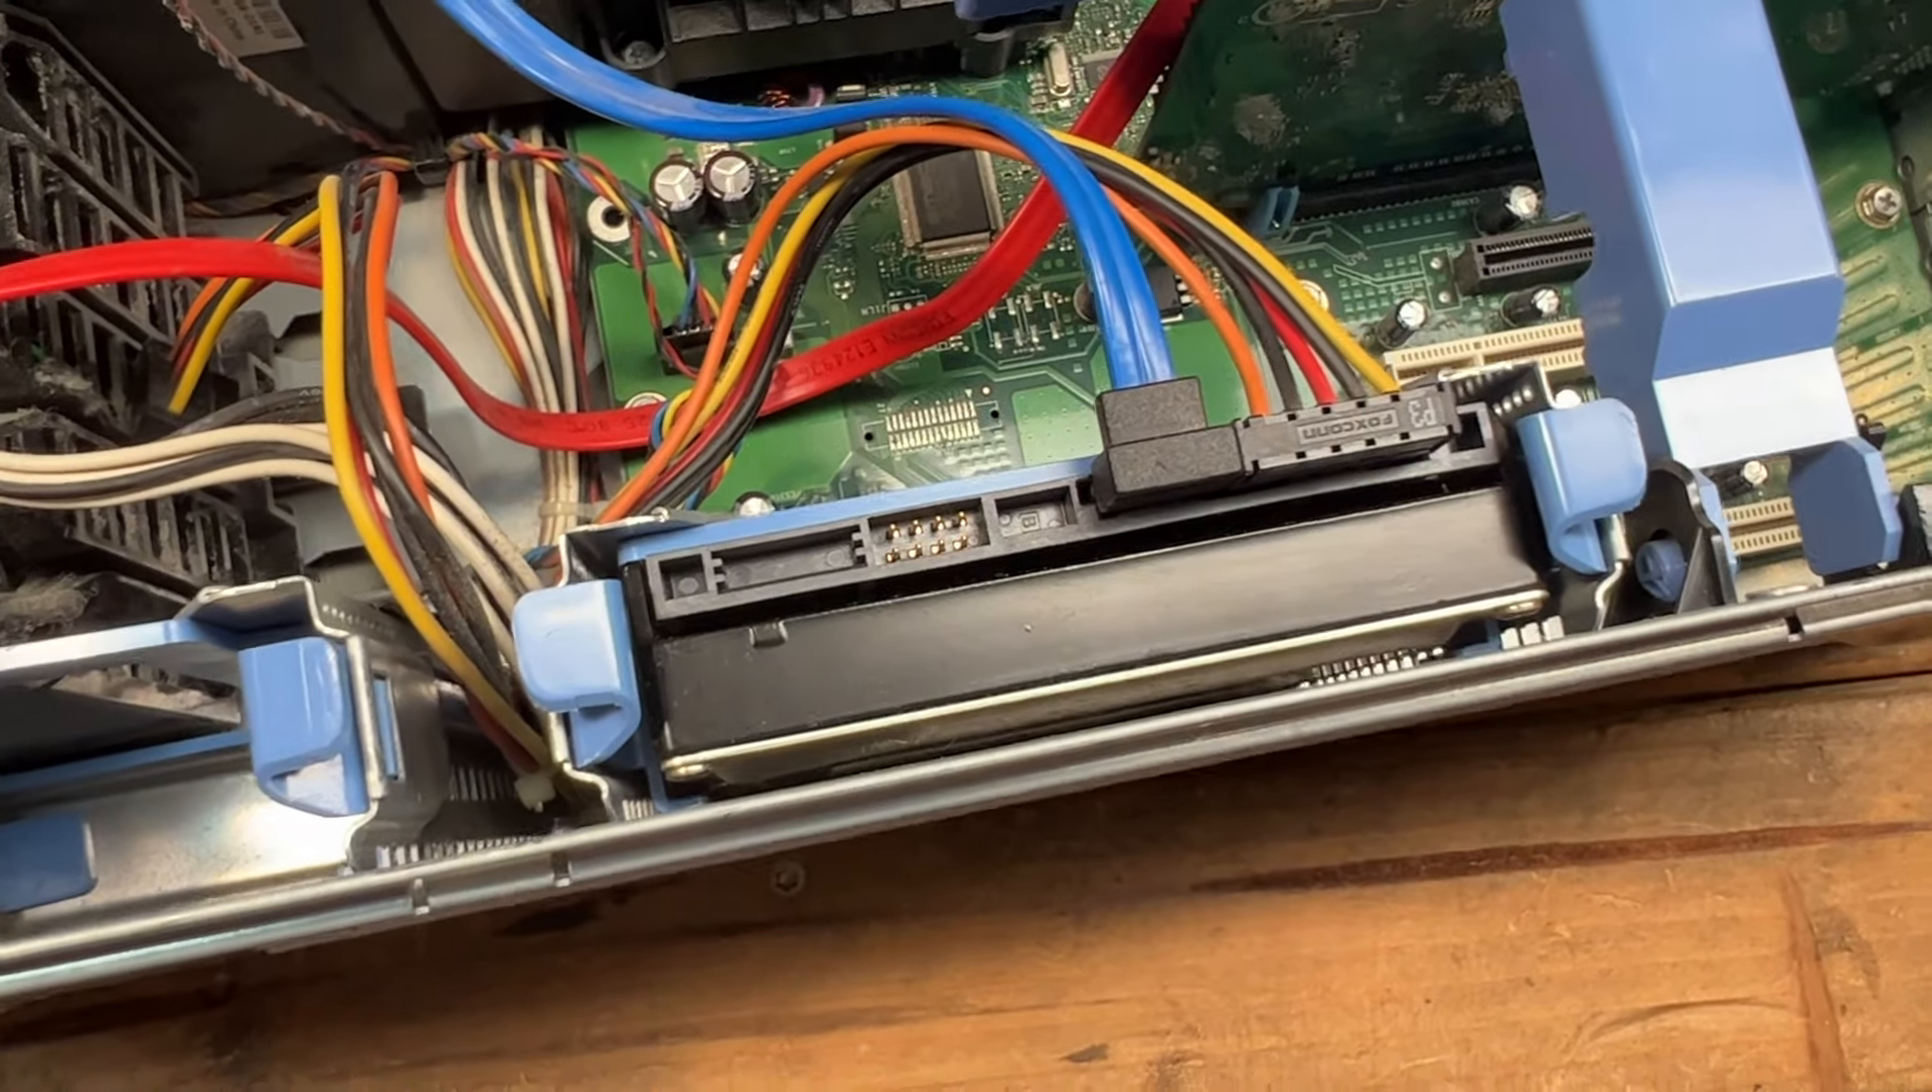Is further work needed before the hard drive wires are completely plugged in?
No.